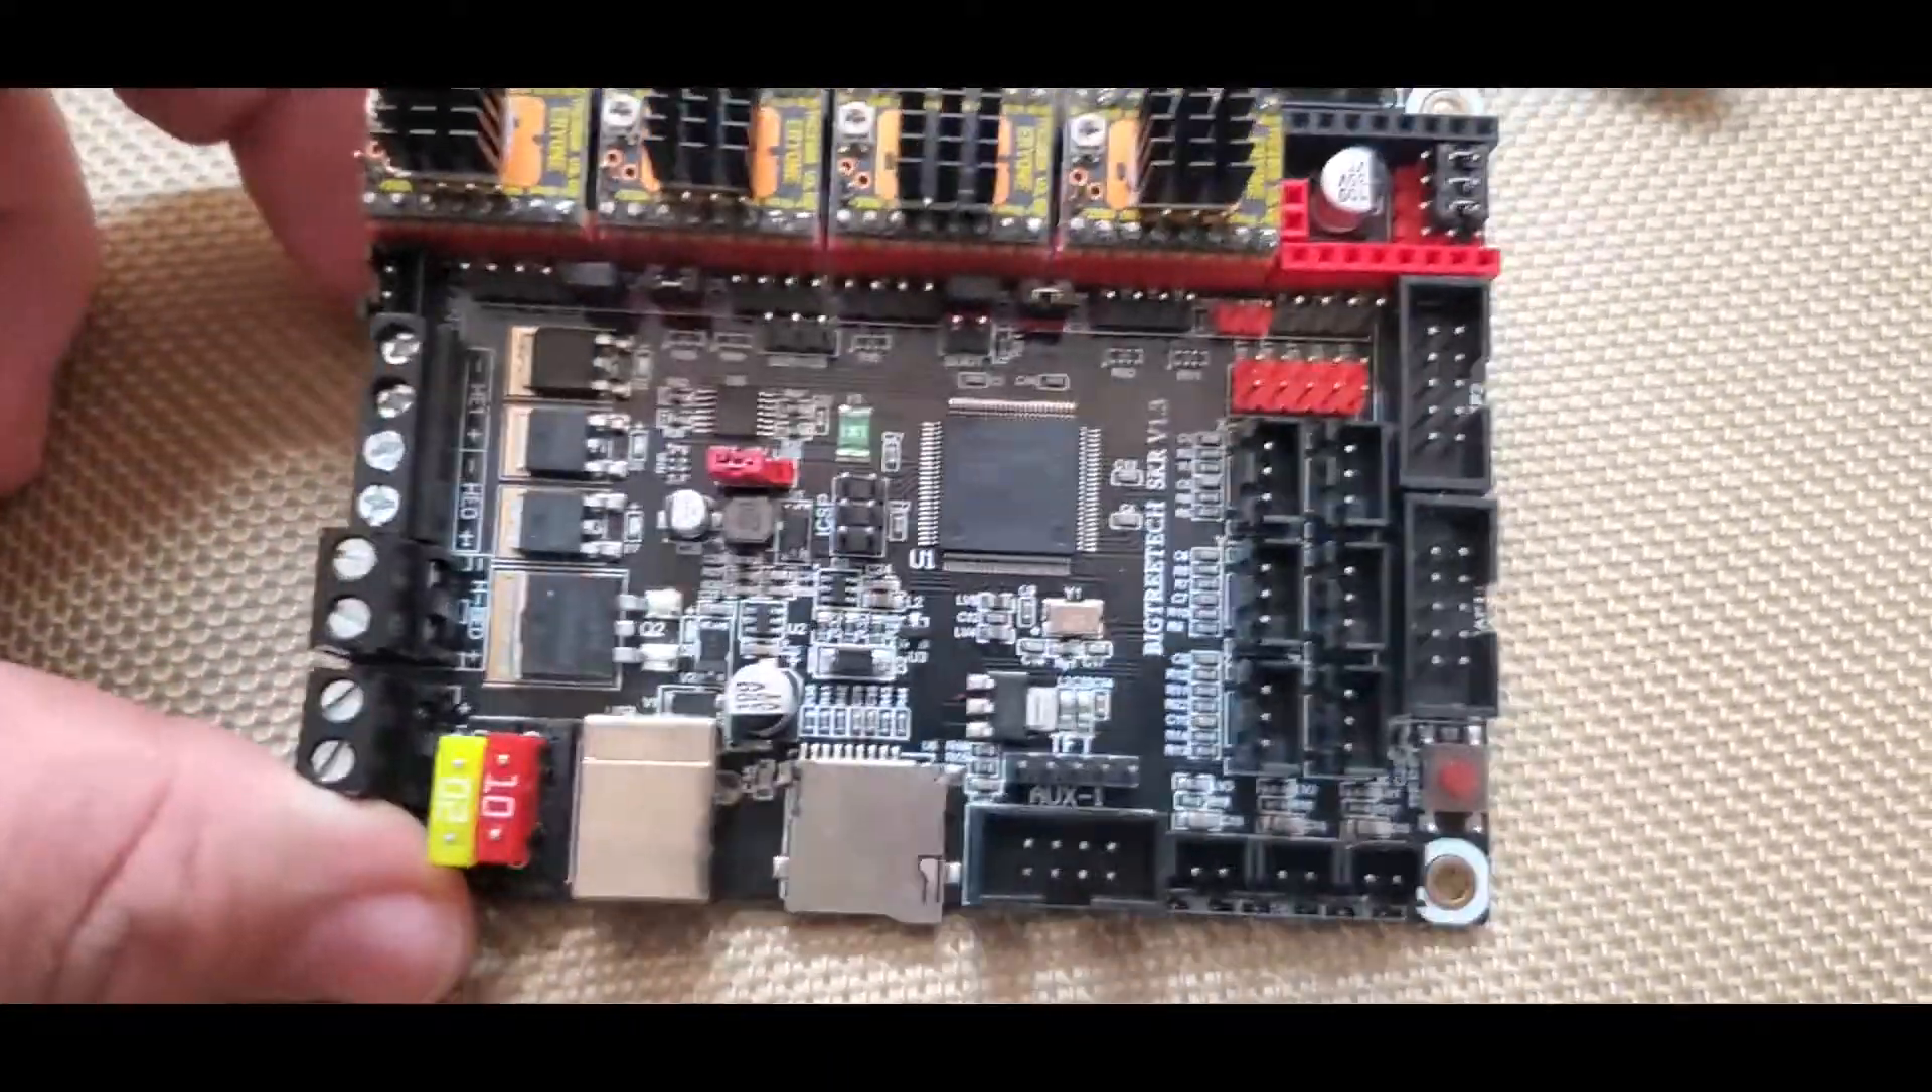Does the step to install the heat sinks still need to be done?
No.